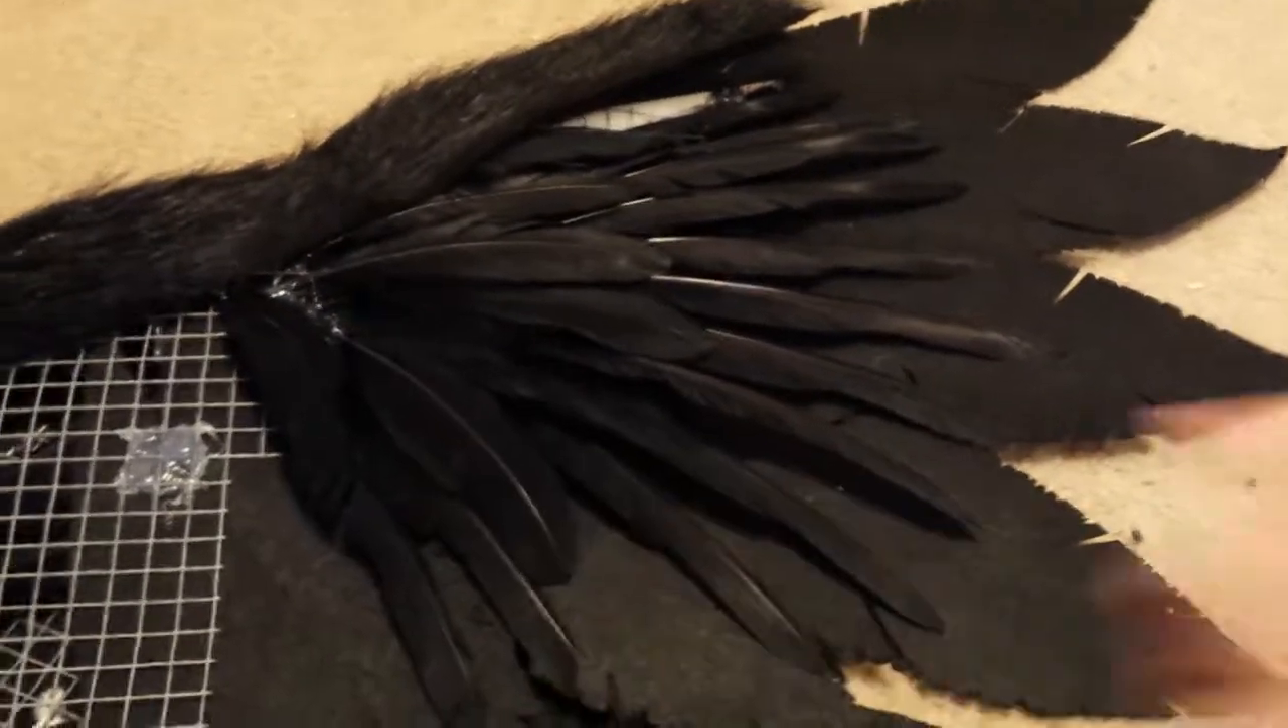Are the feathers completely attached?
No.